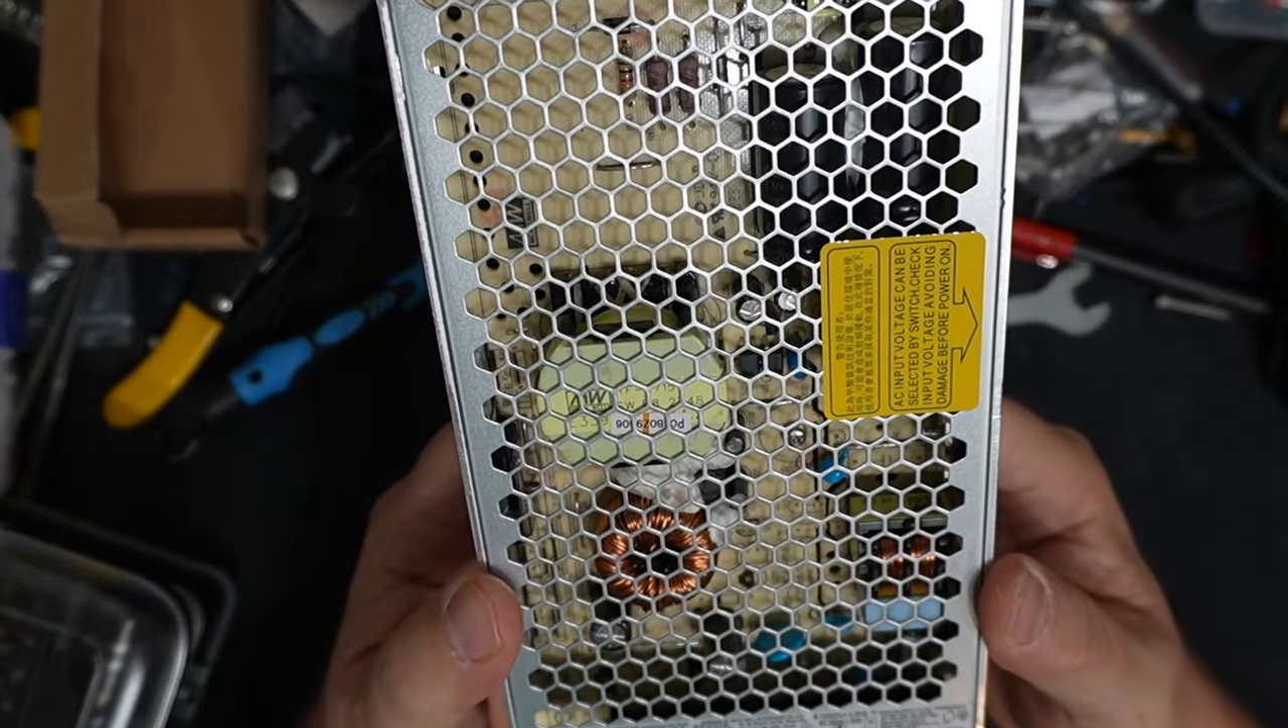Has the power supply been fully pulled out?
Yes.